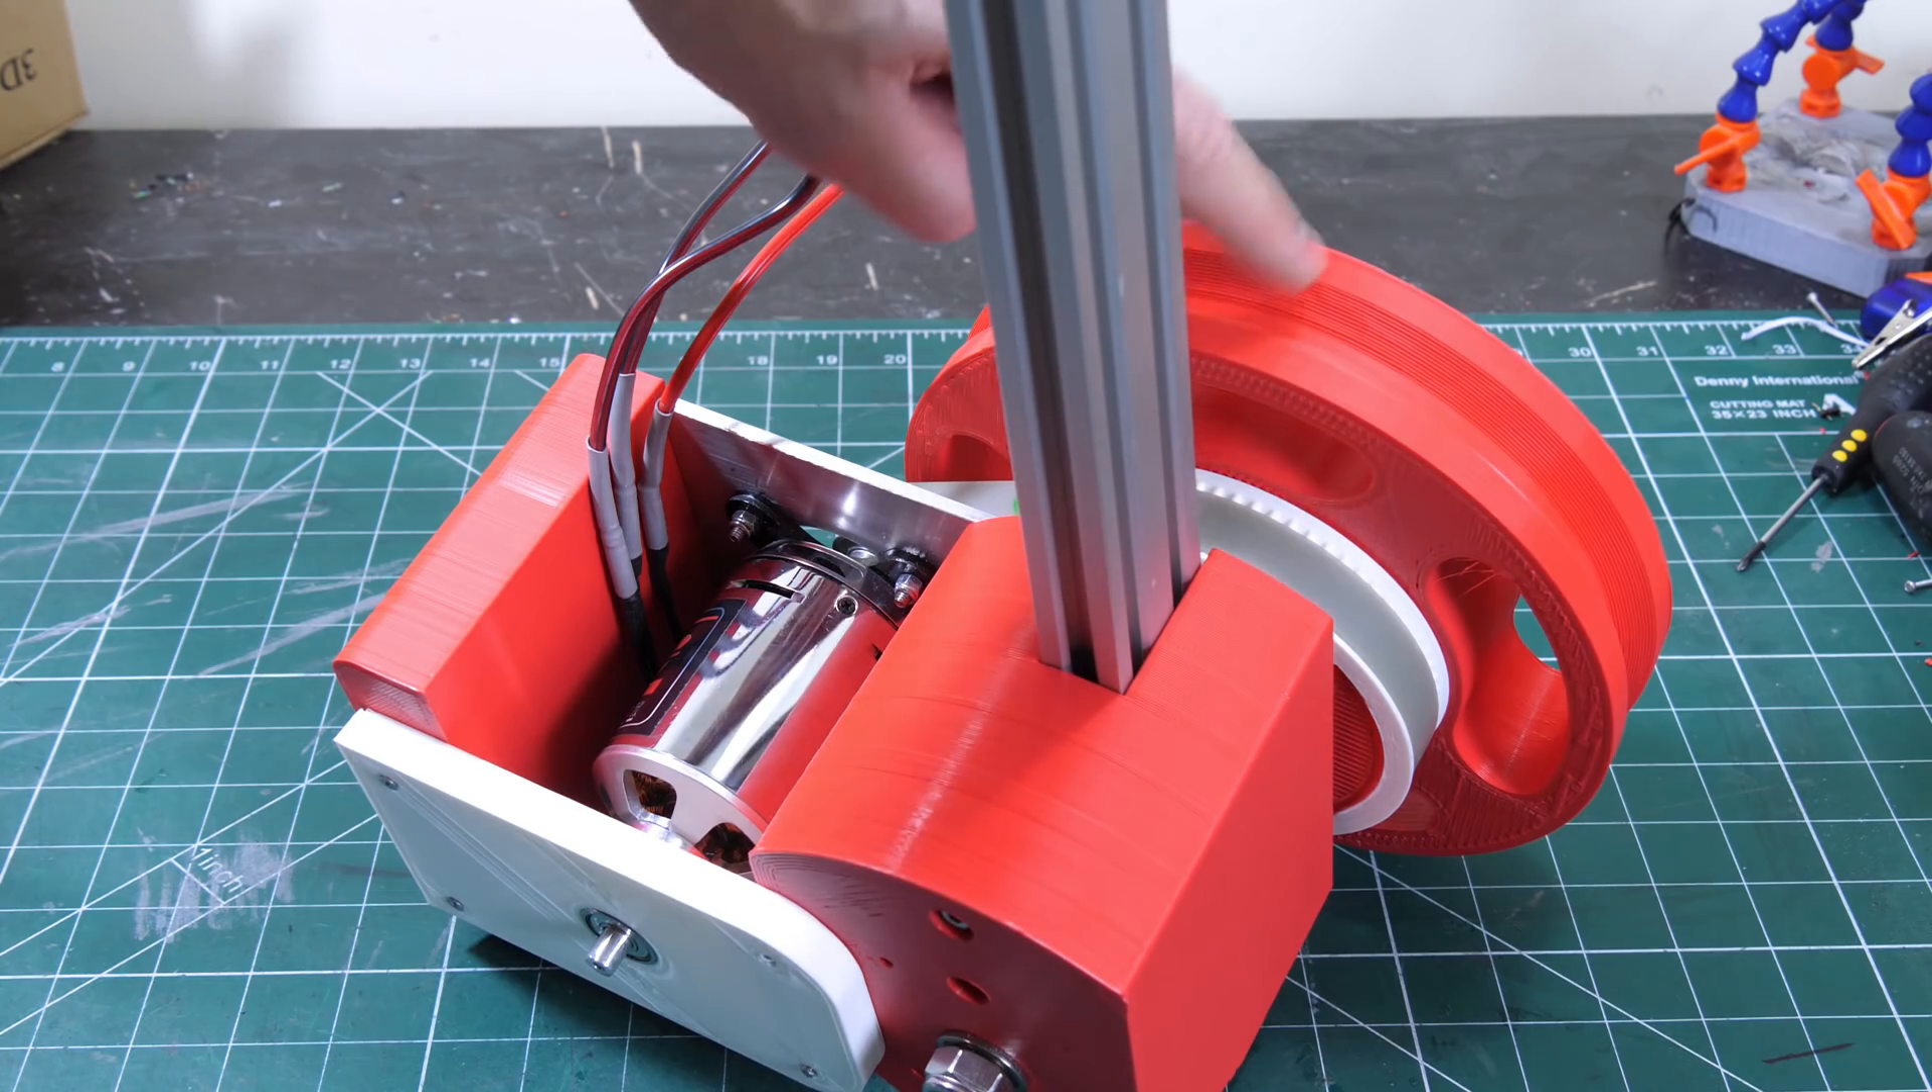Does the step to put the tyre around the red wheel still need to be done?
Yes.